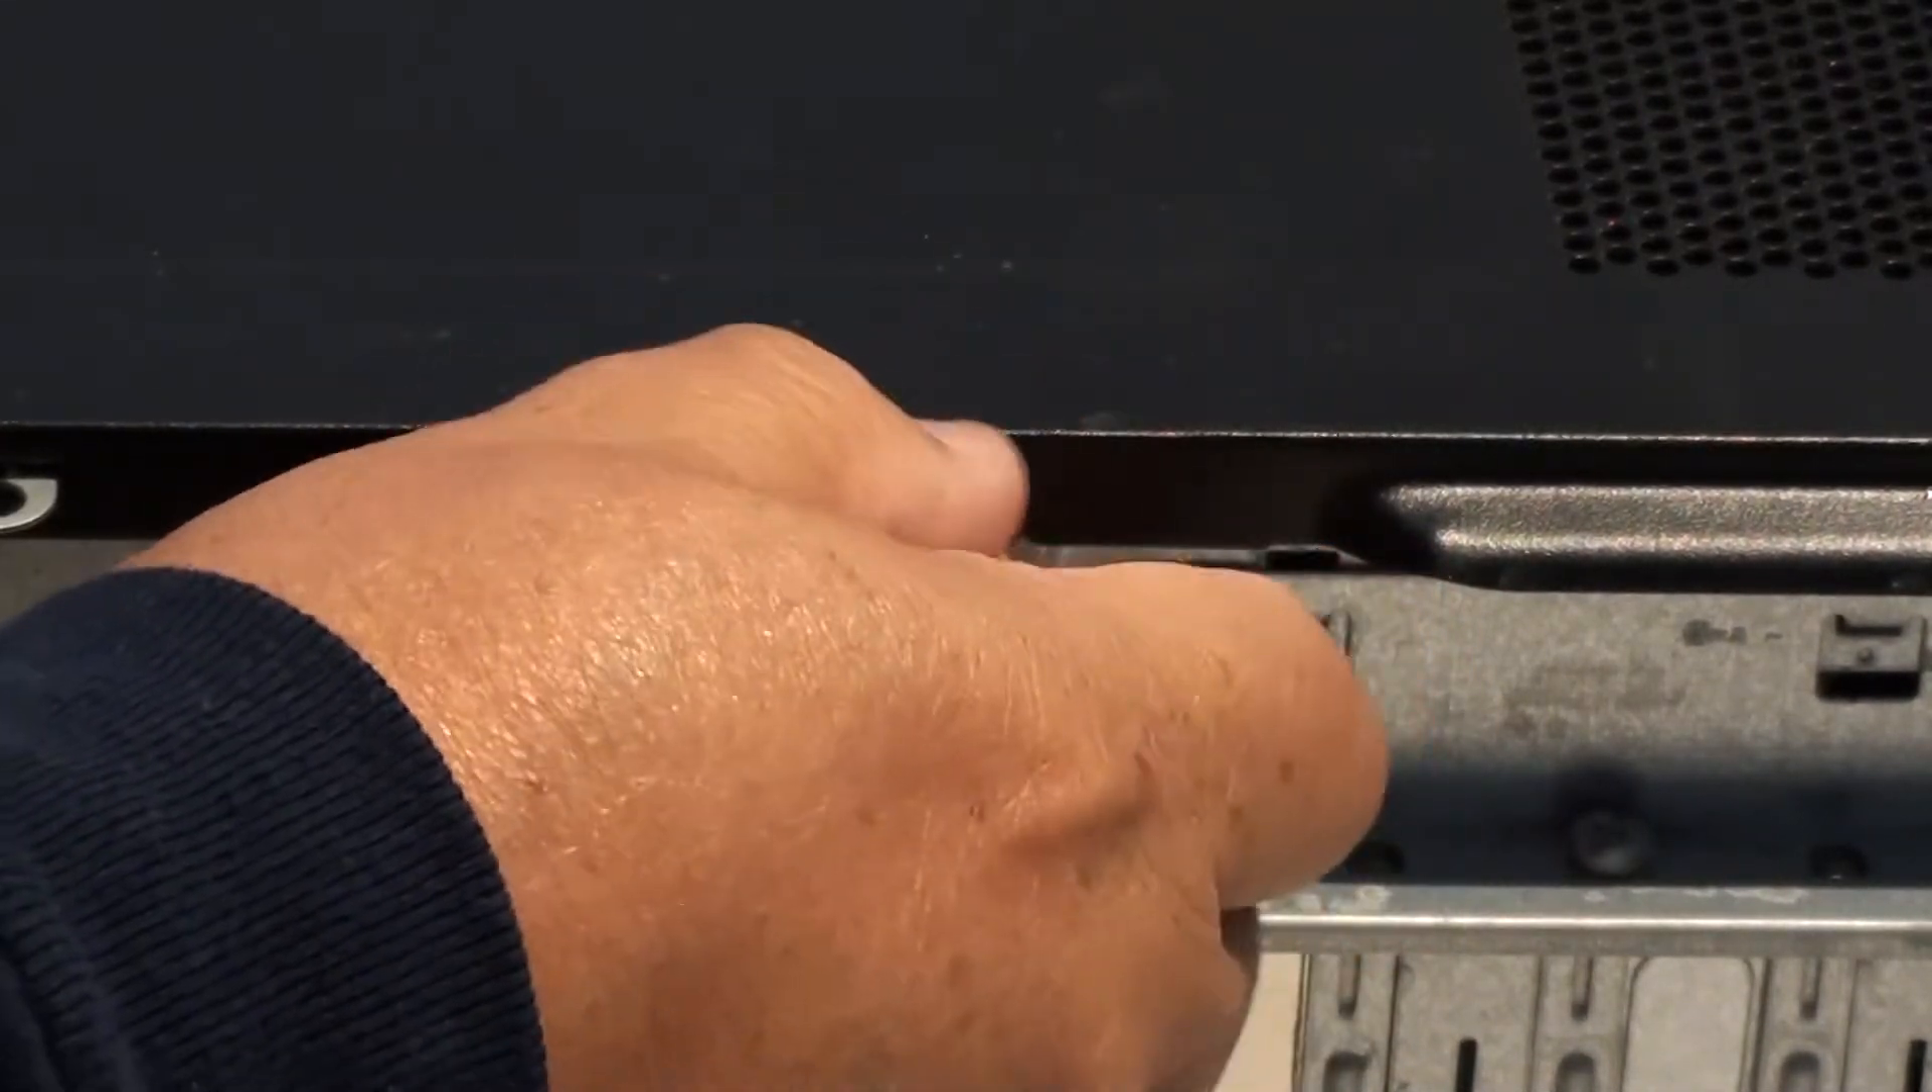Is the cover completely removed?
No.